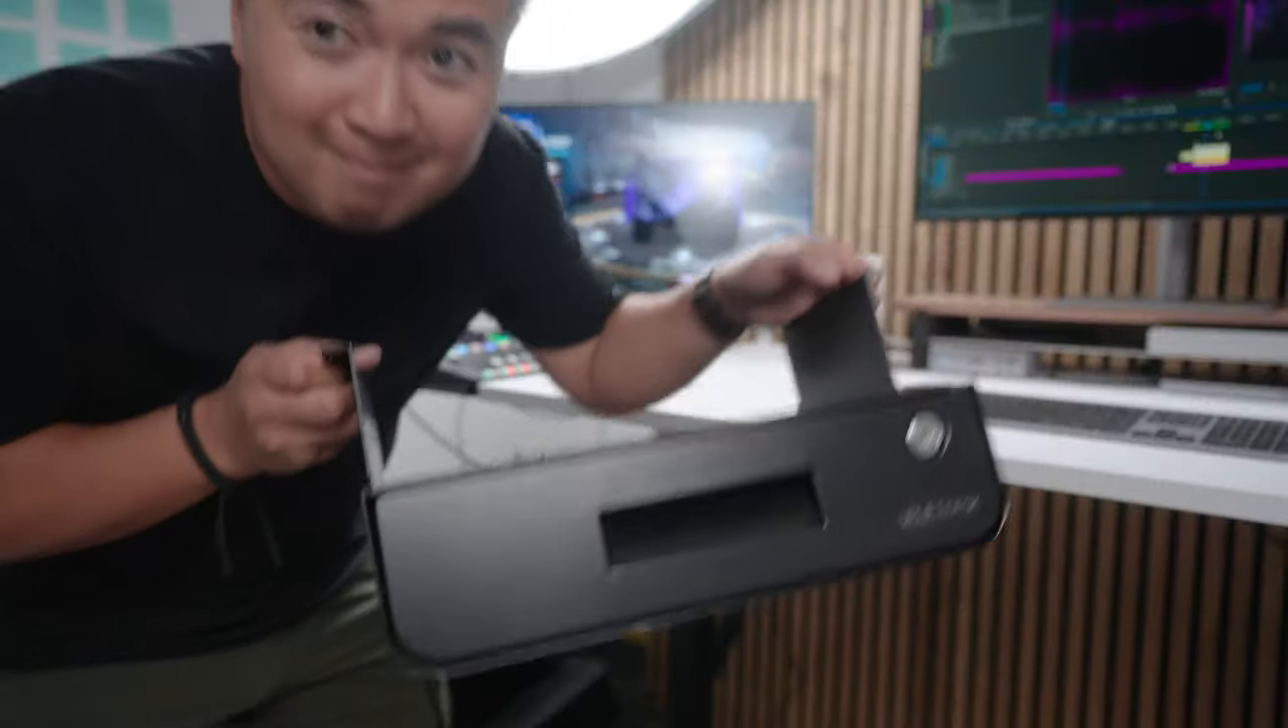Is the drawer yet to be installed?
Yes.